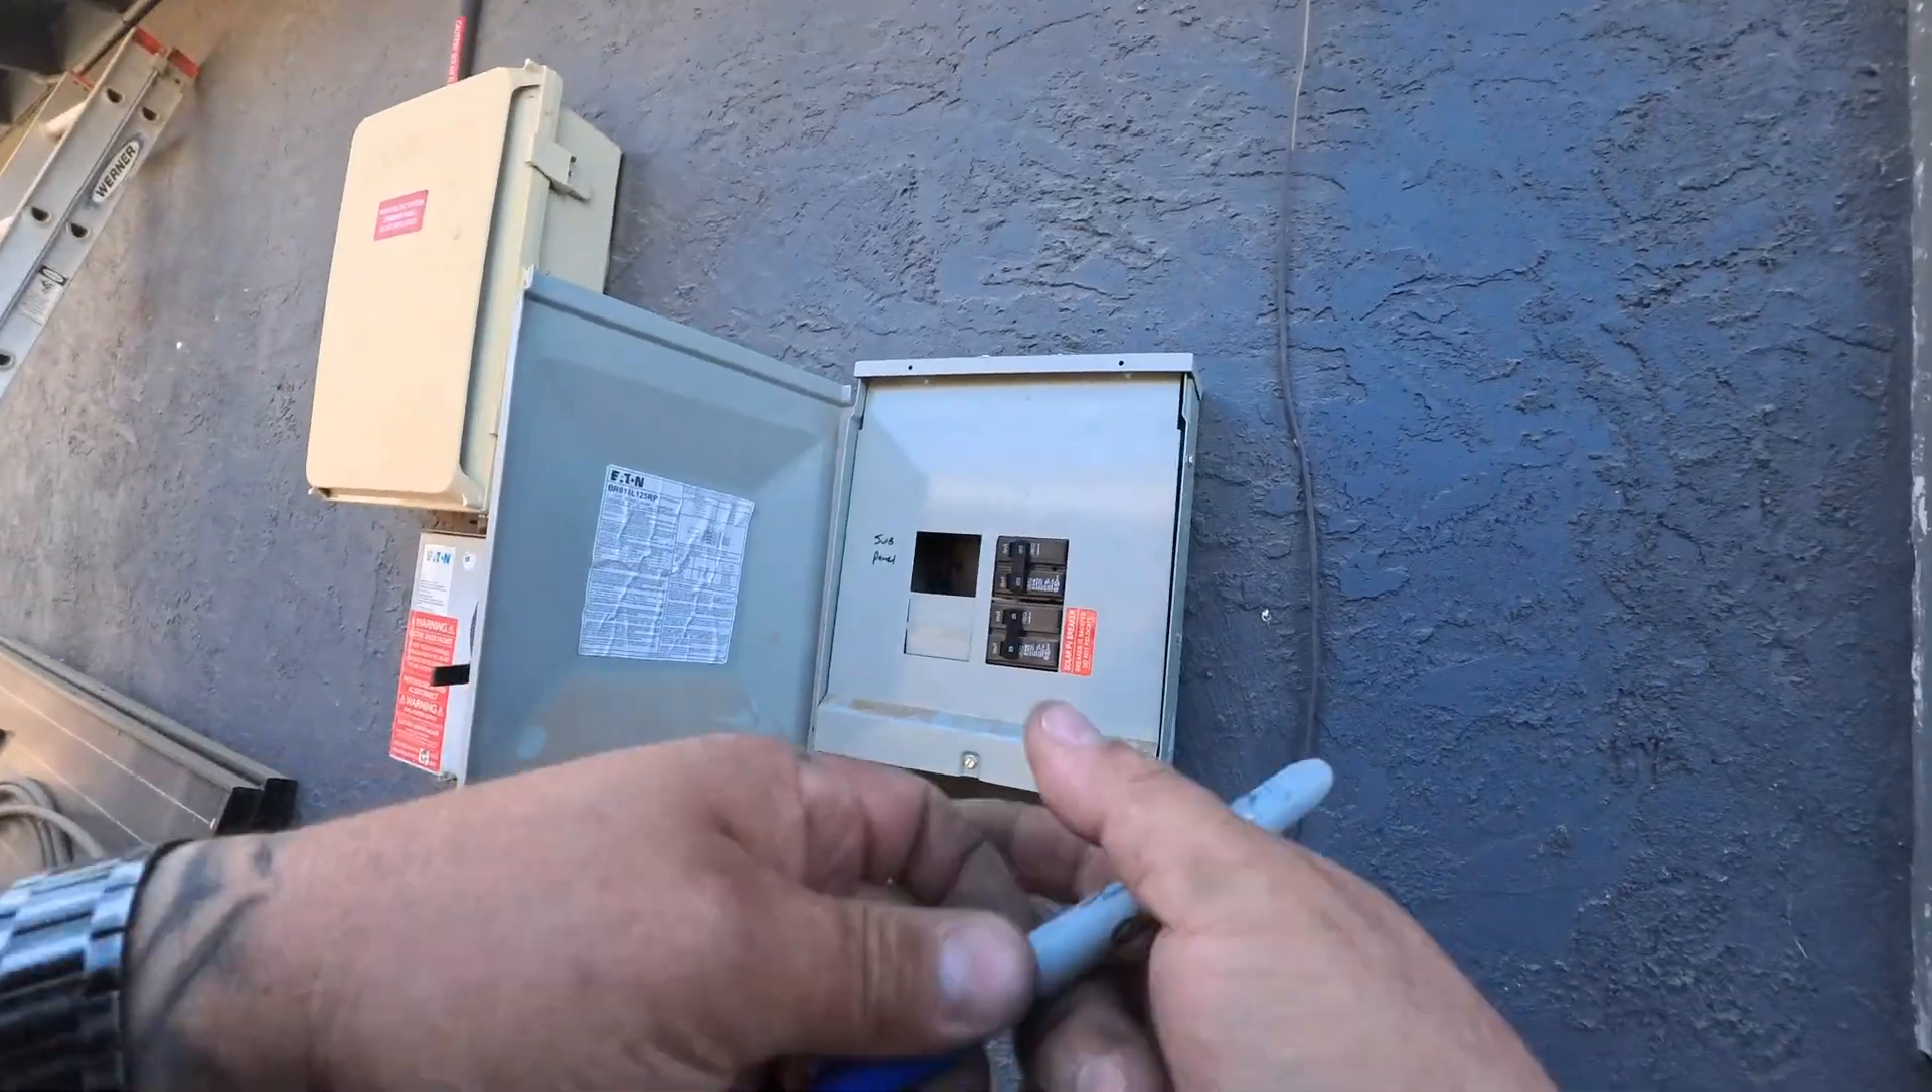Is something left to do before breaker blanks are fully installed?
Yes.